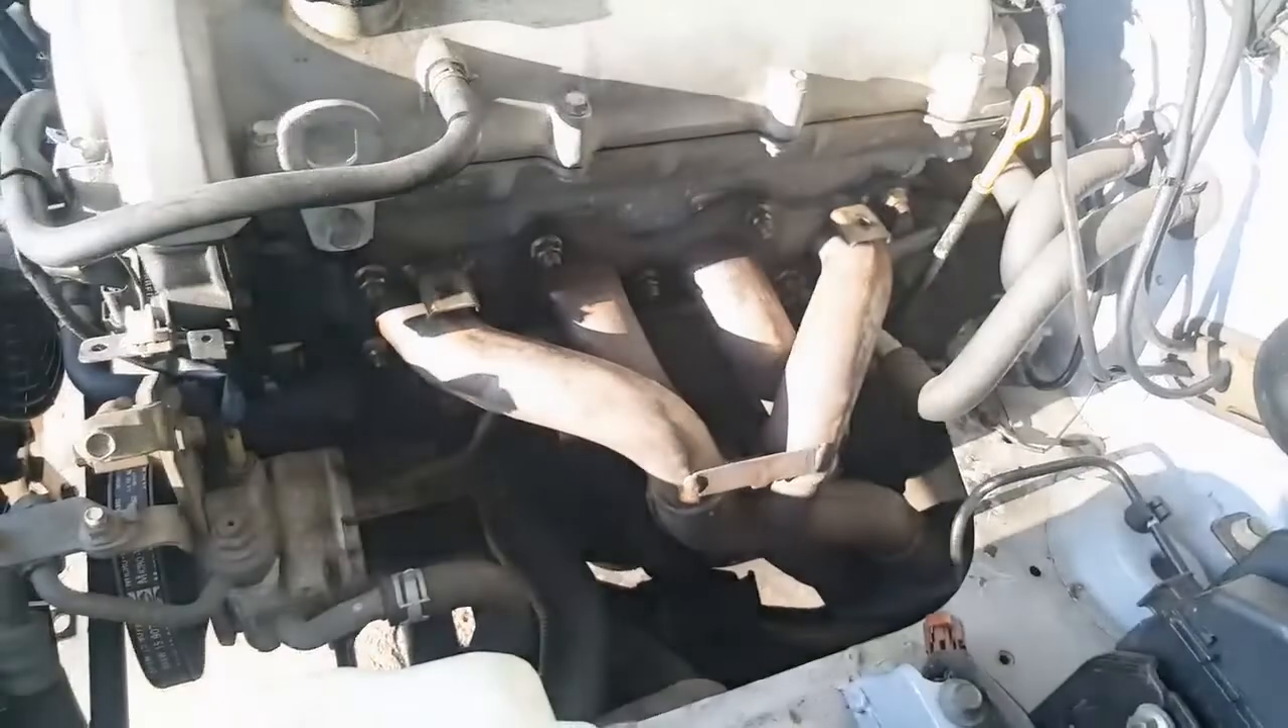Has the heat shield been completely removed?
Yes.